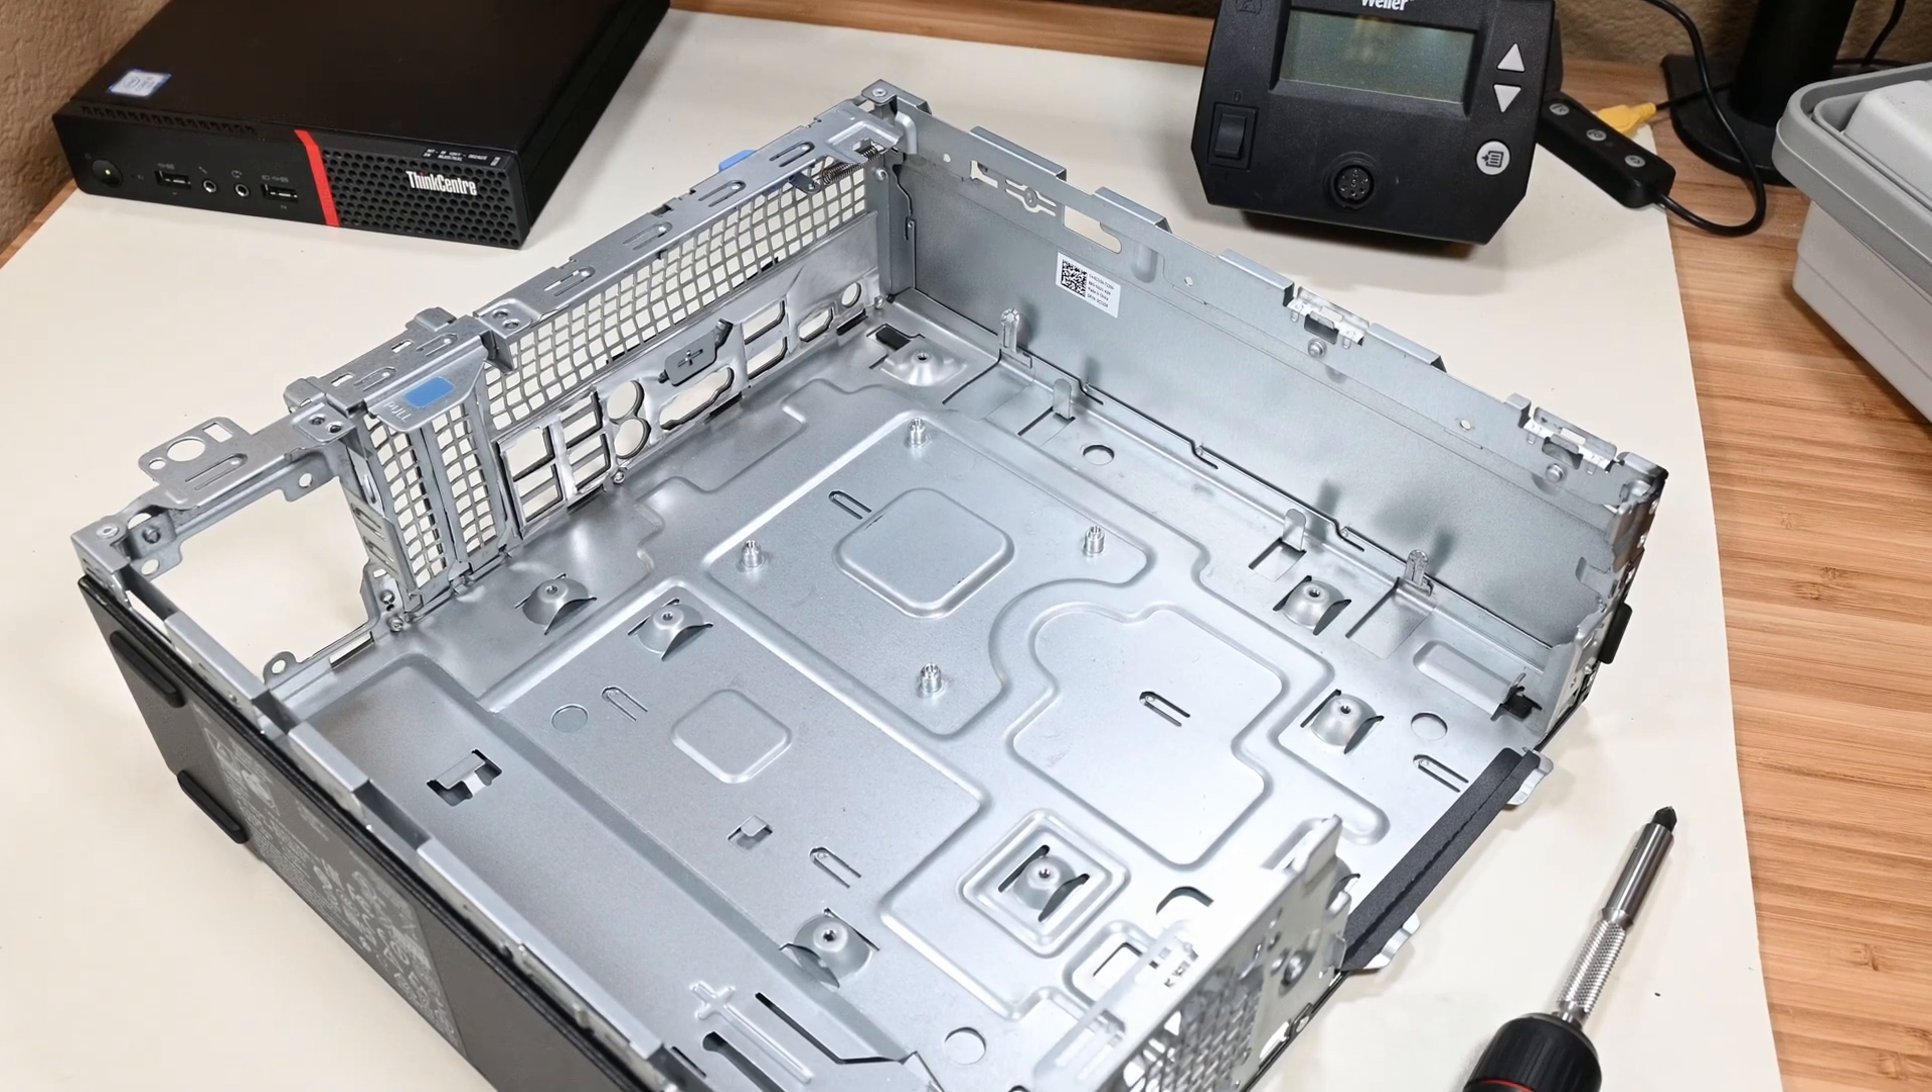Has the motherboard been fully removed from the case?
Yes.